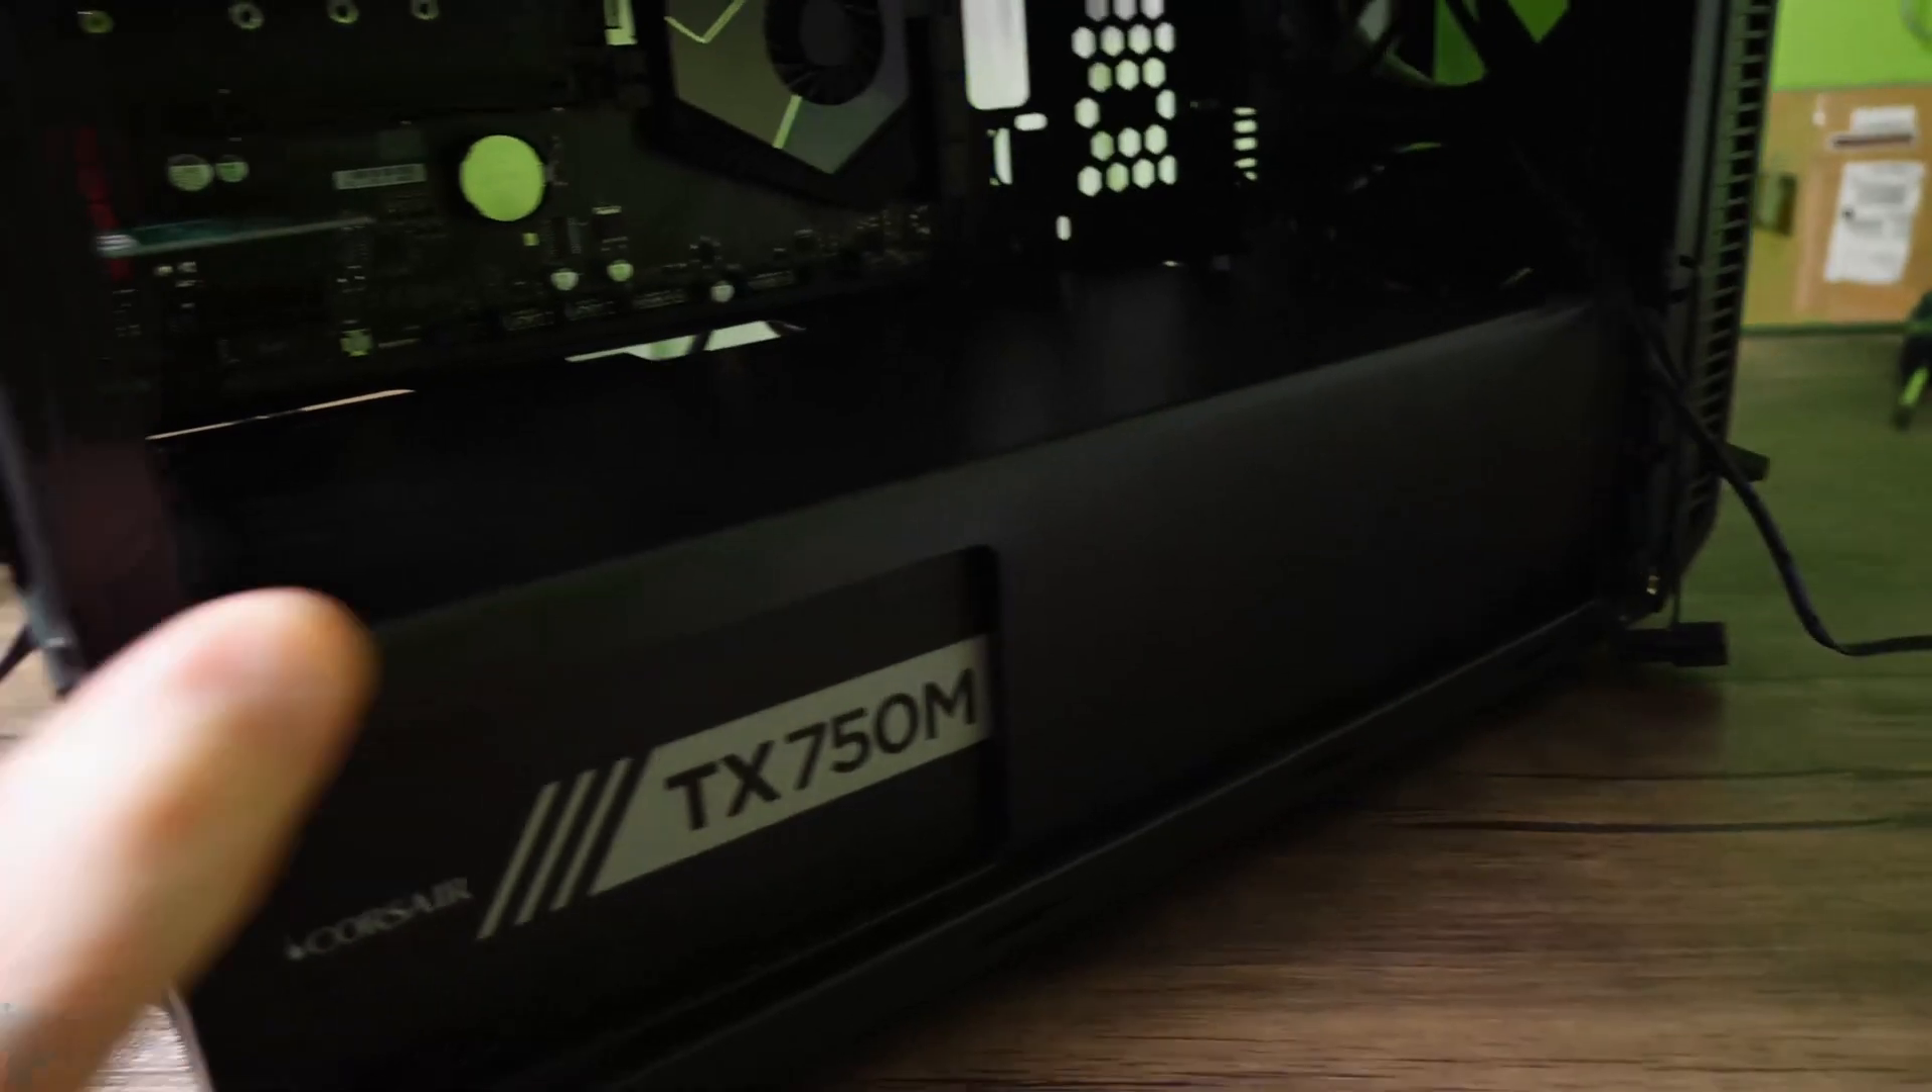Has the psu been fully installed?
Yes.